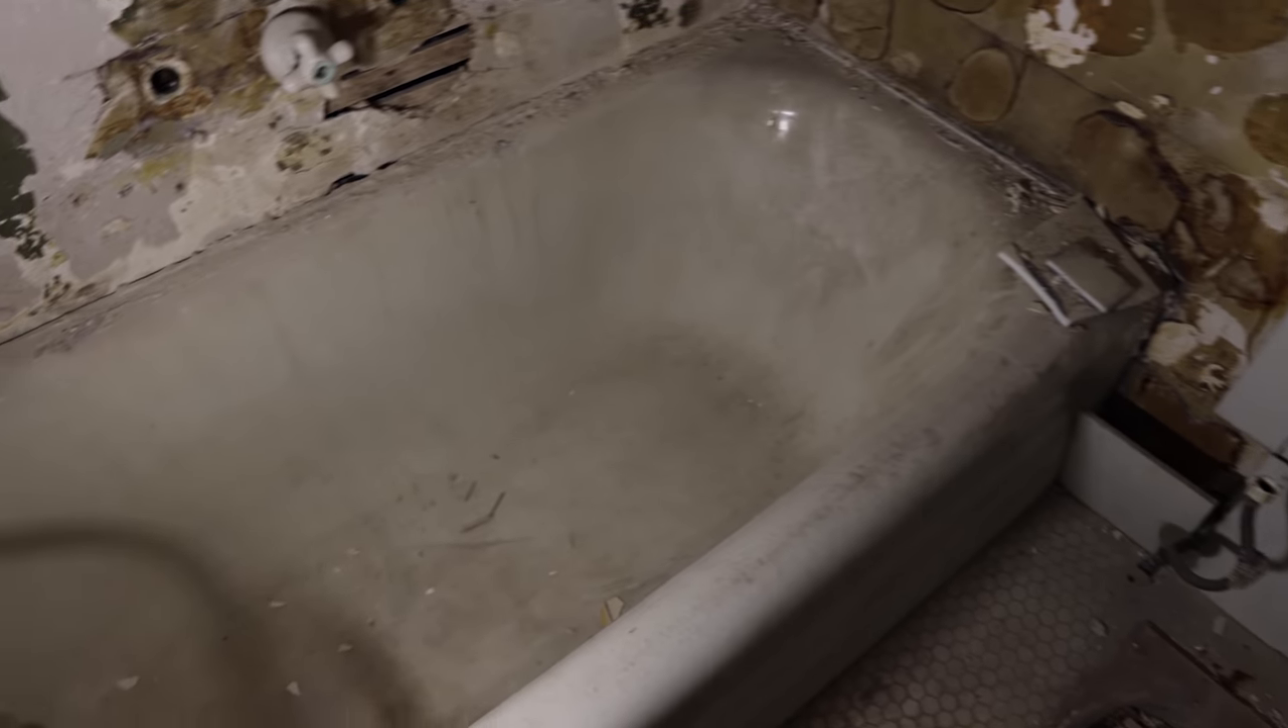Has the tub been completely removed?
No.